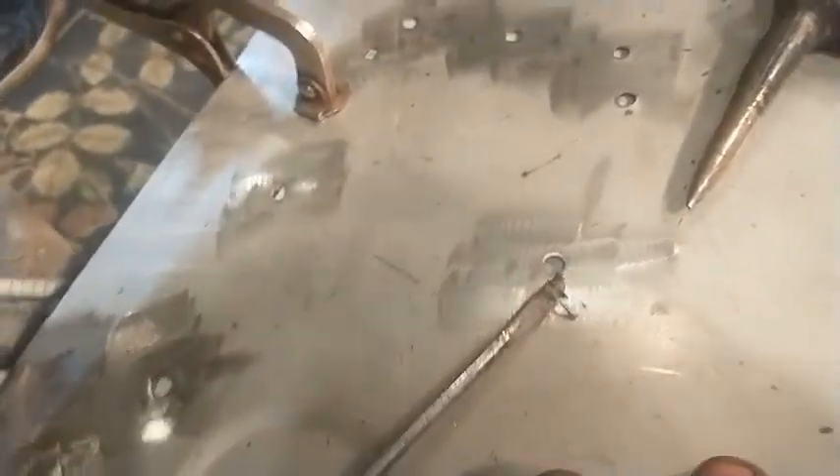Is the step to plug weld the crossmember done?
No.